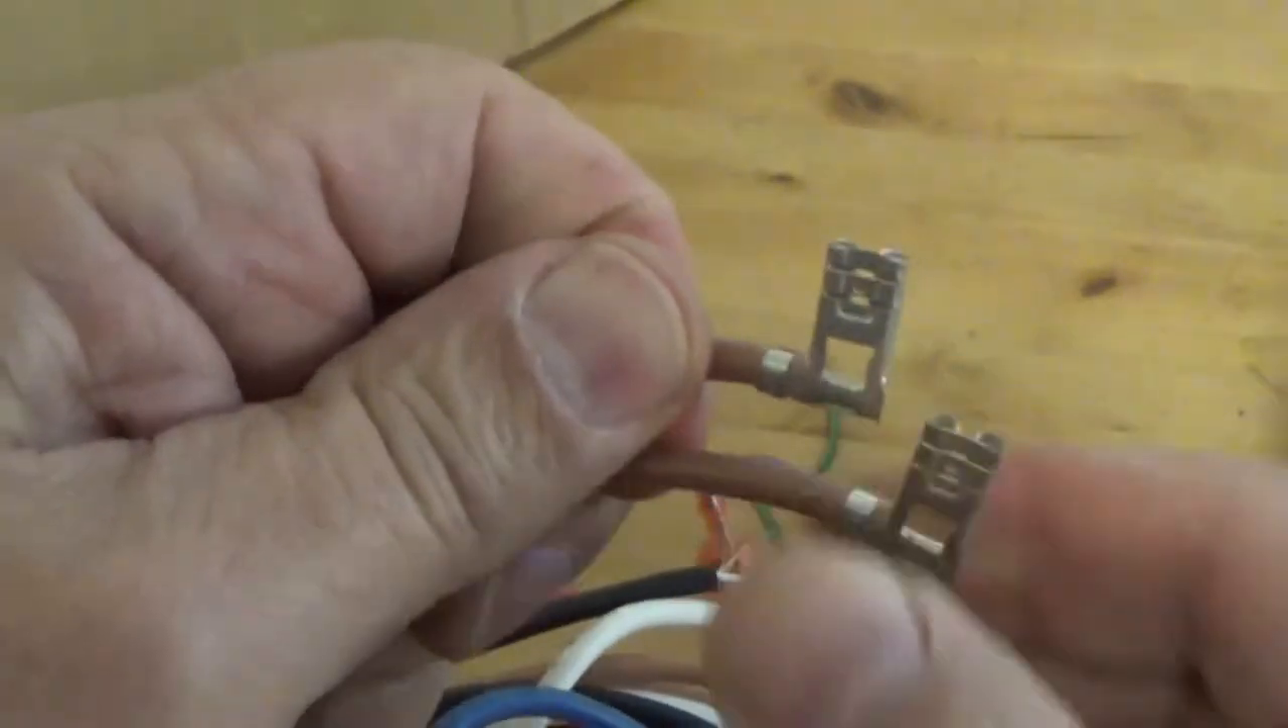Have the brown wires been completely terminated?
Yes.